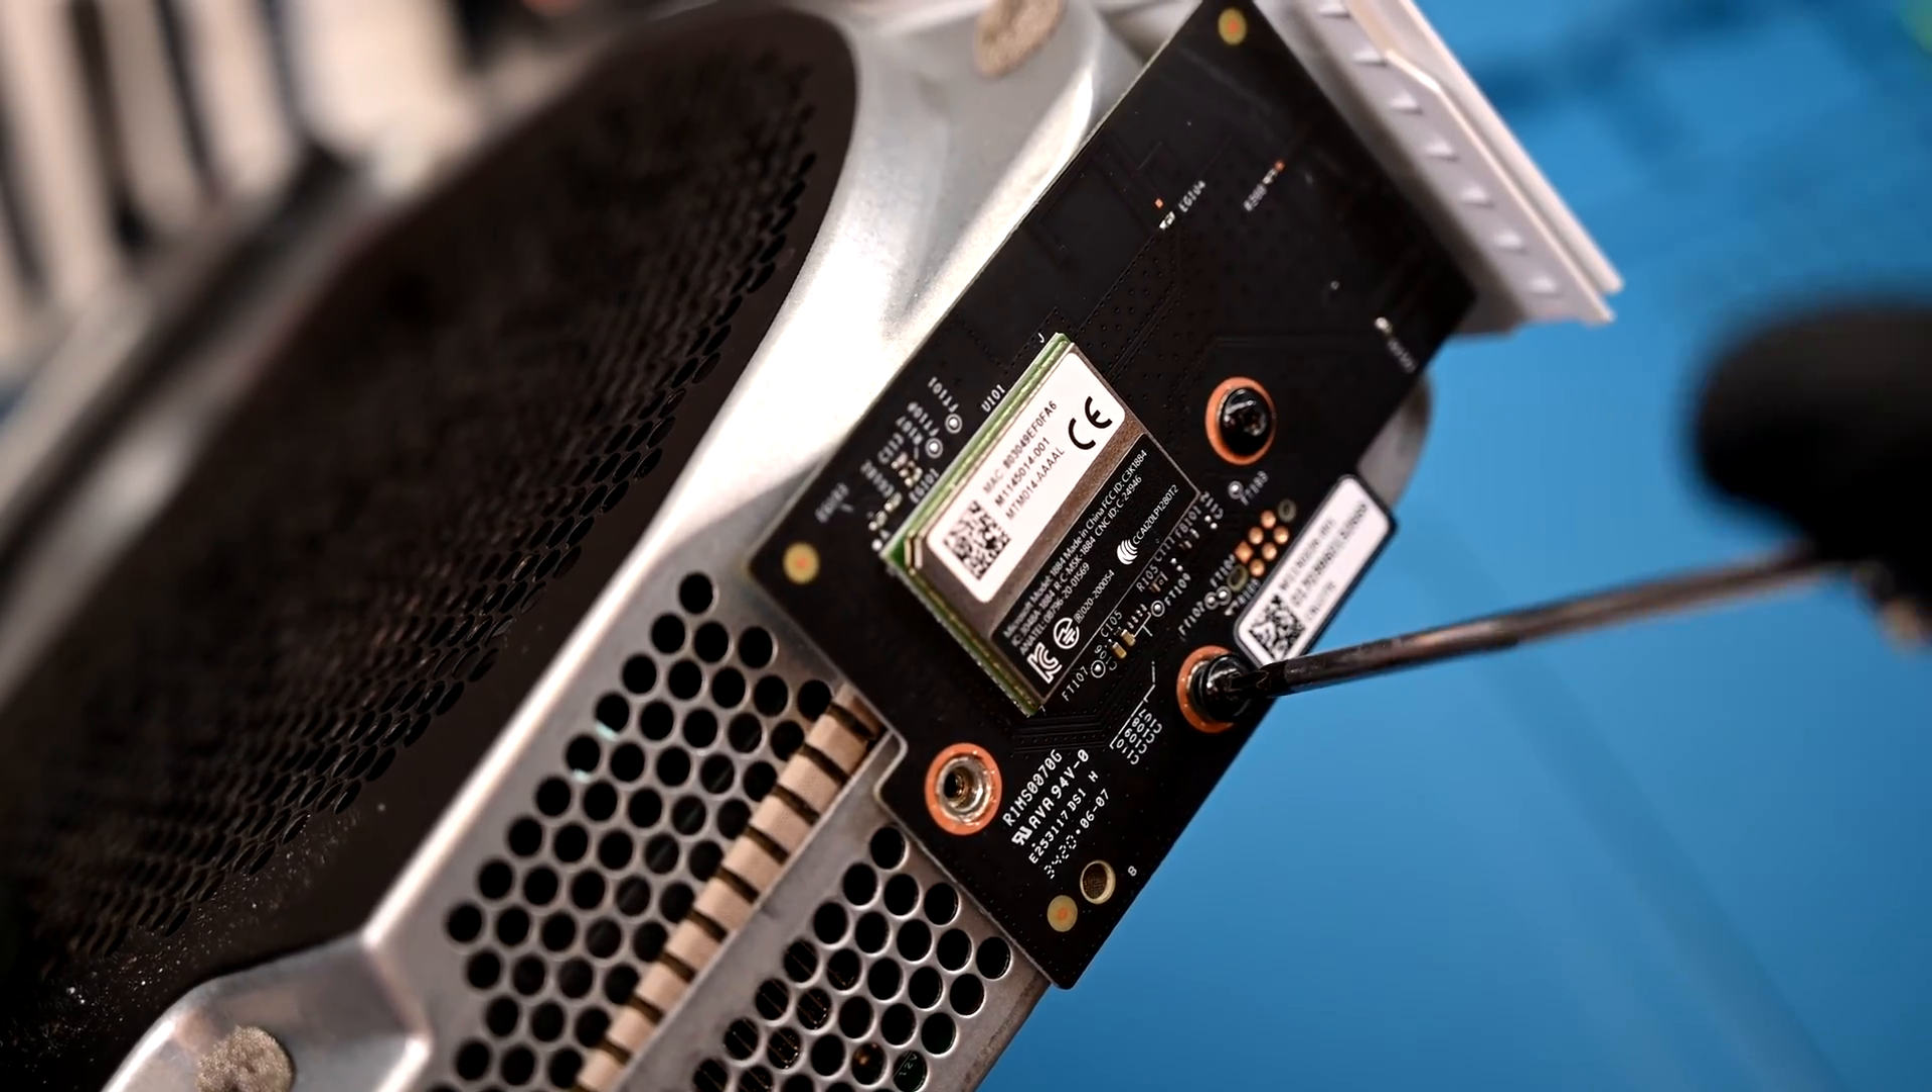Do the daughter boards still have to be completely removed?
Yes.